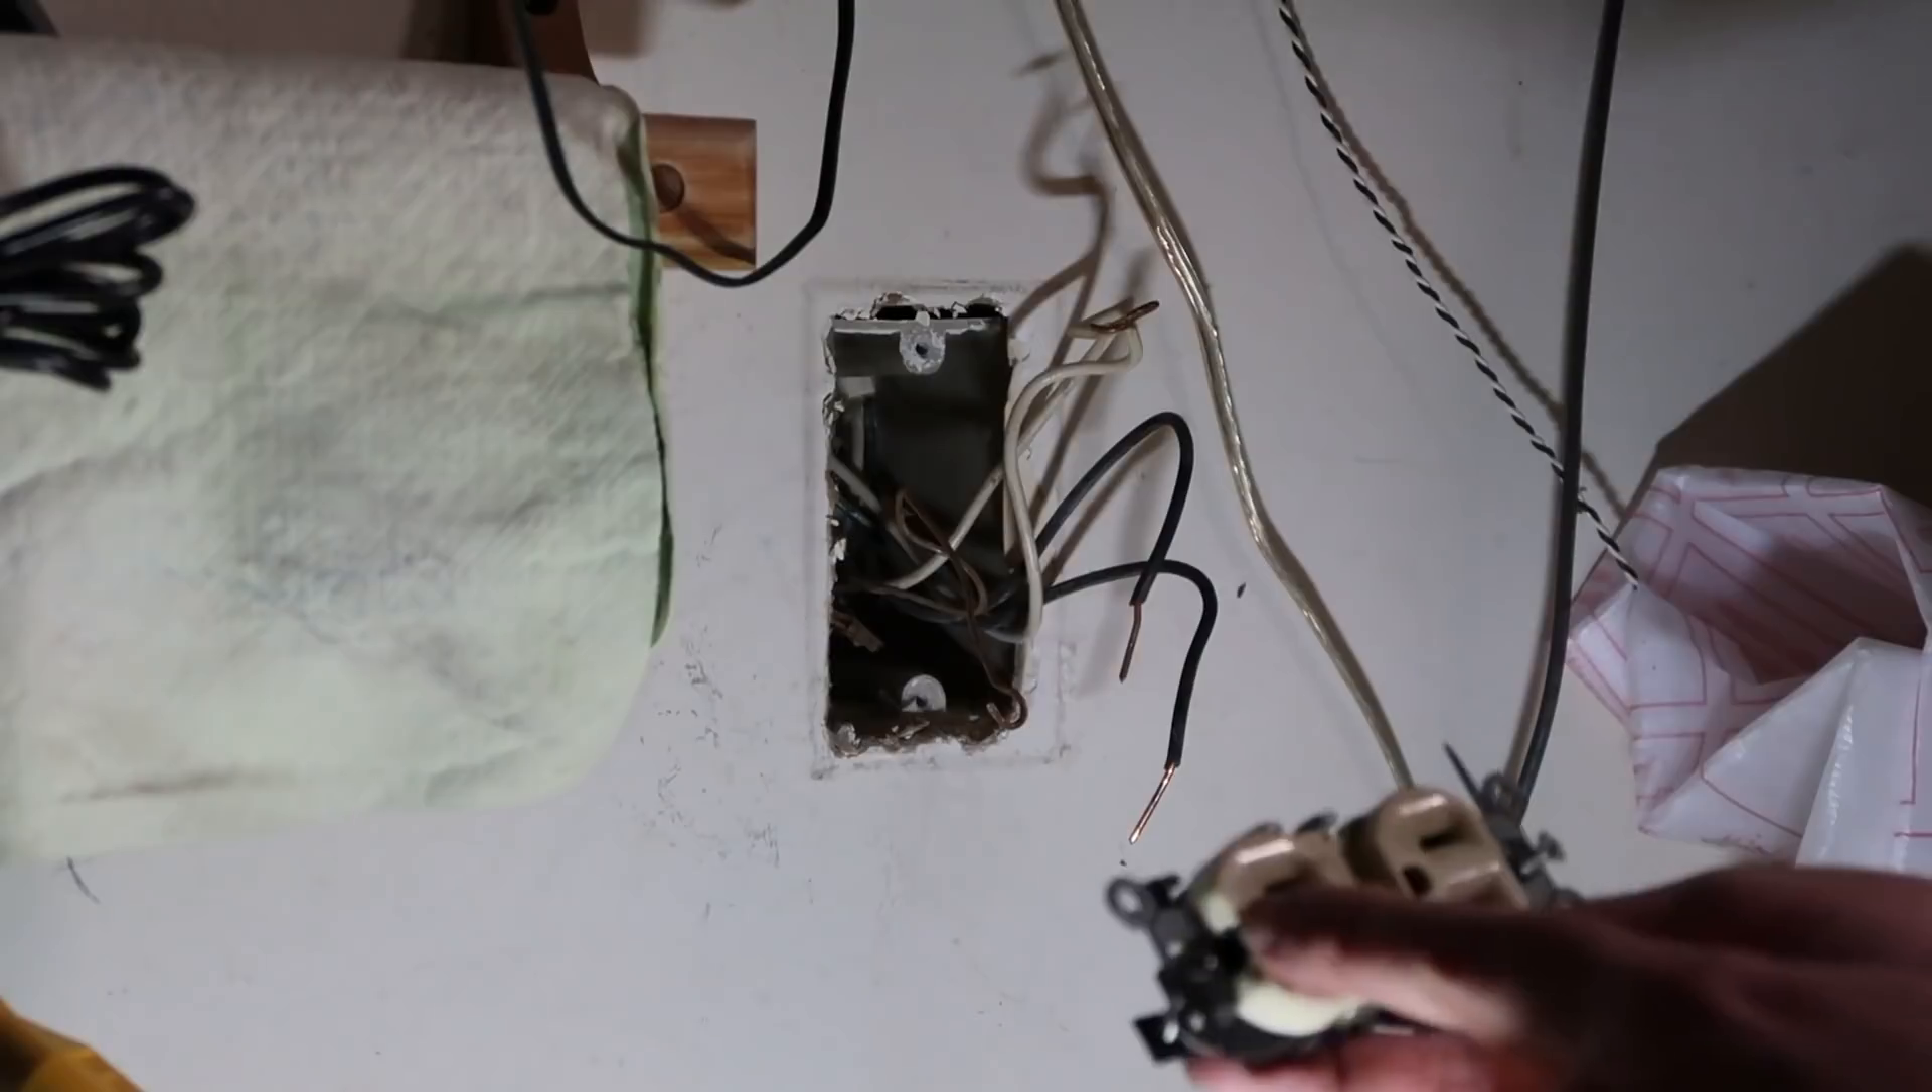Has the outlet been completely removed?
Yes.